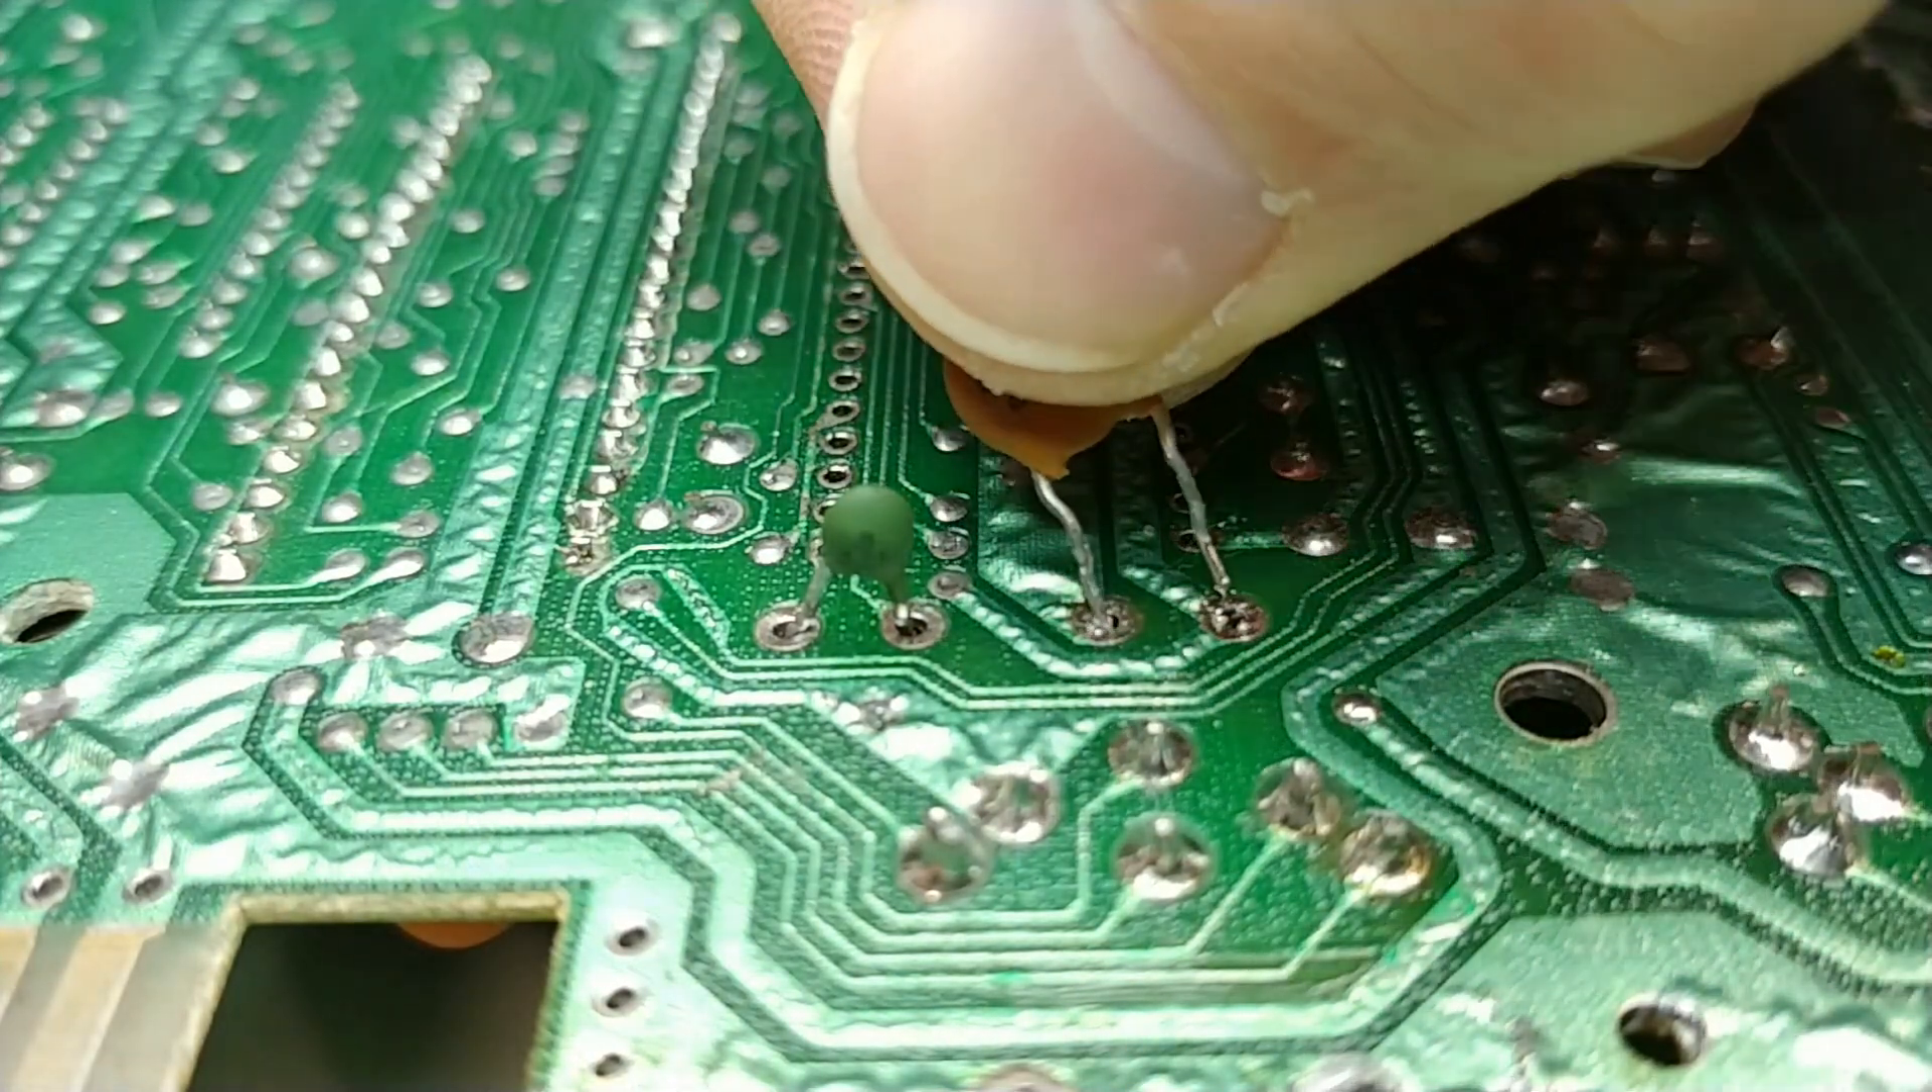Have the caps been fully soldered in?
No.